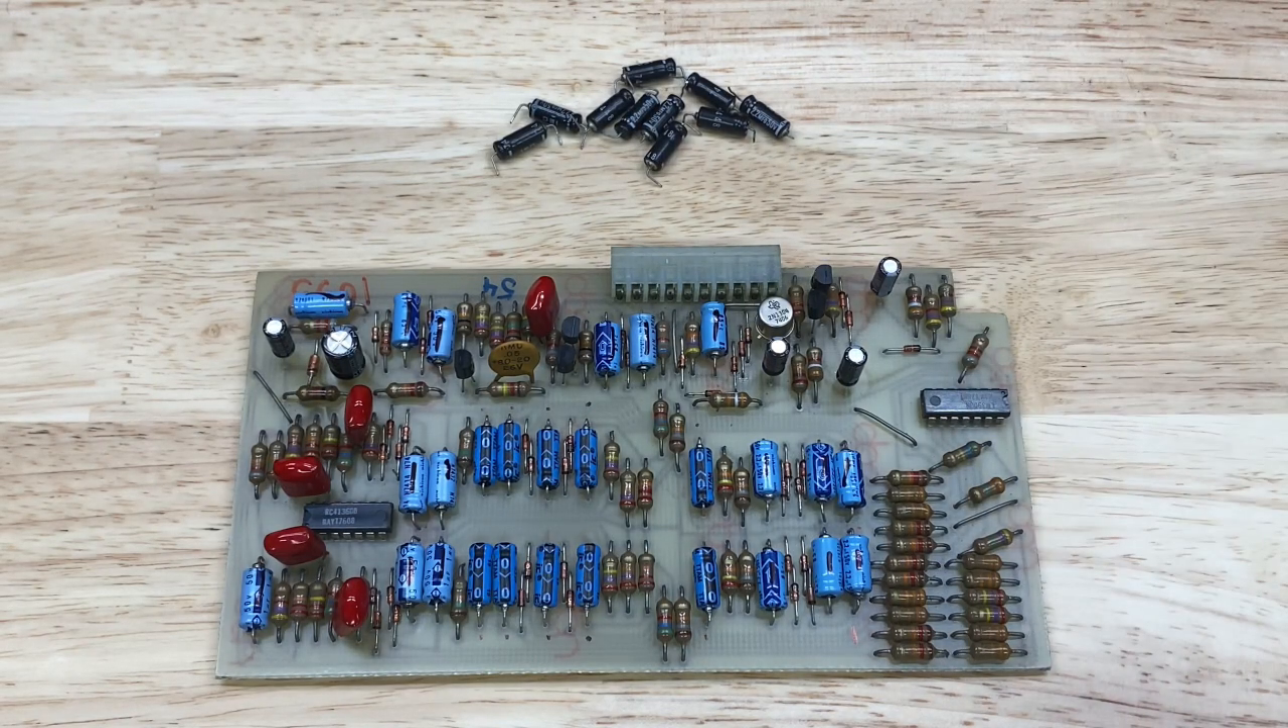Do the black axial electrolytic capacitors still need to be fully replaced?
No.